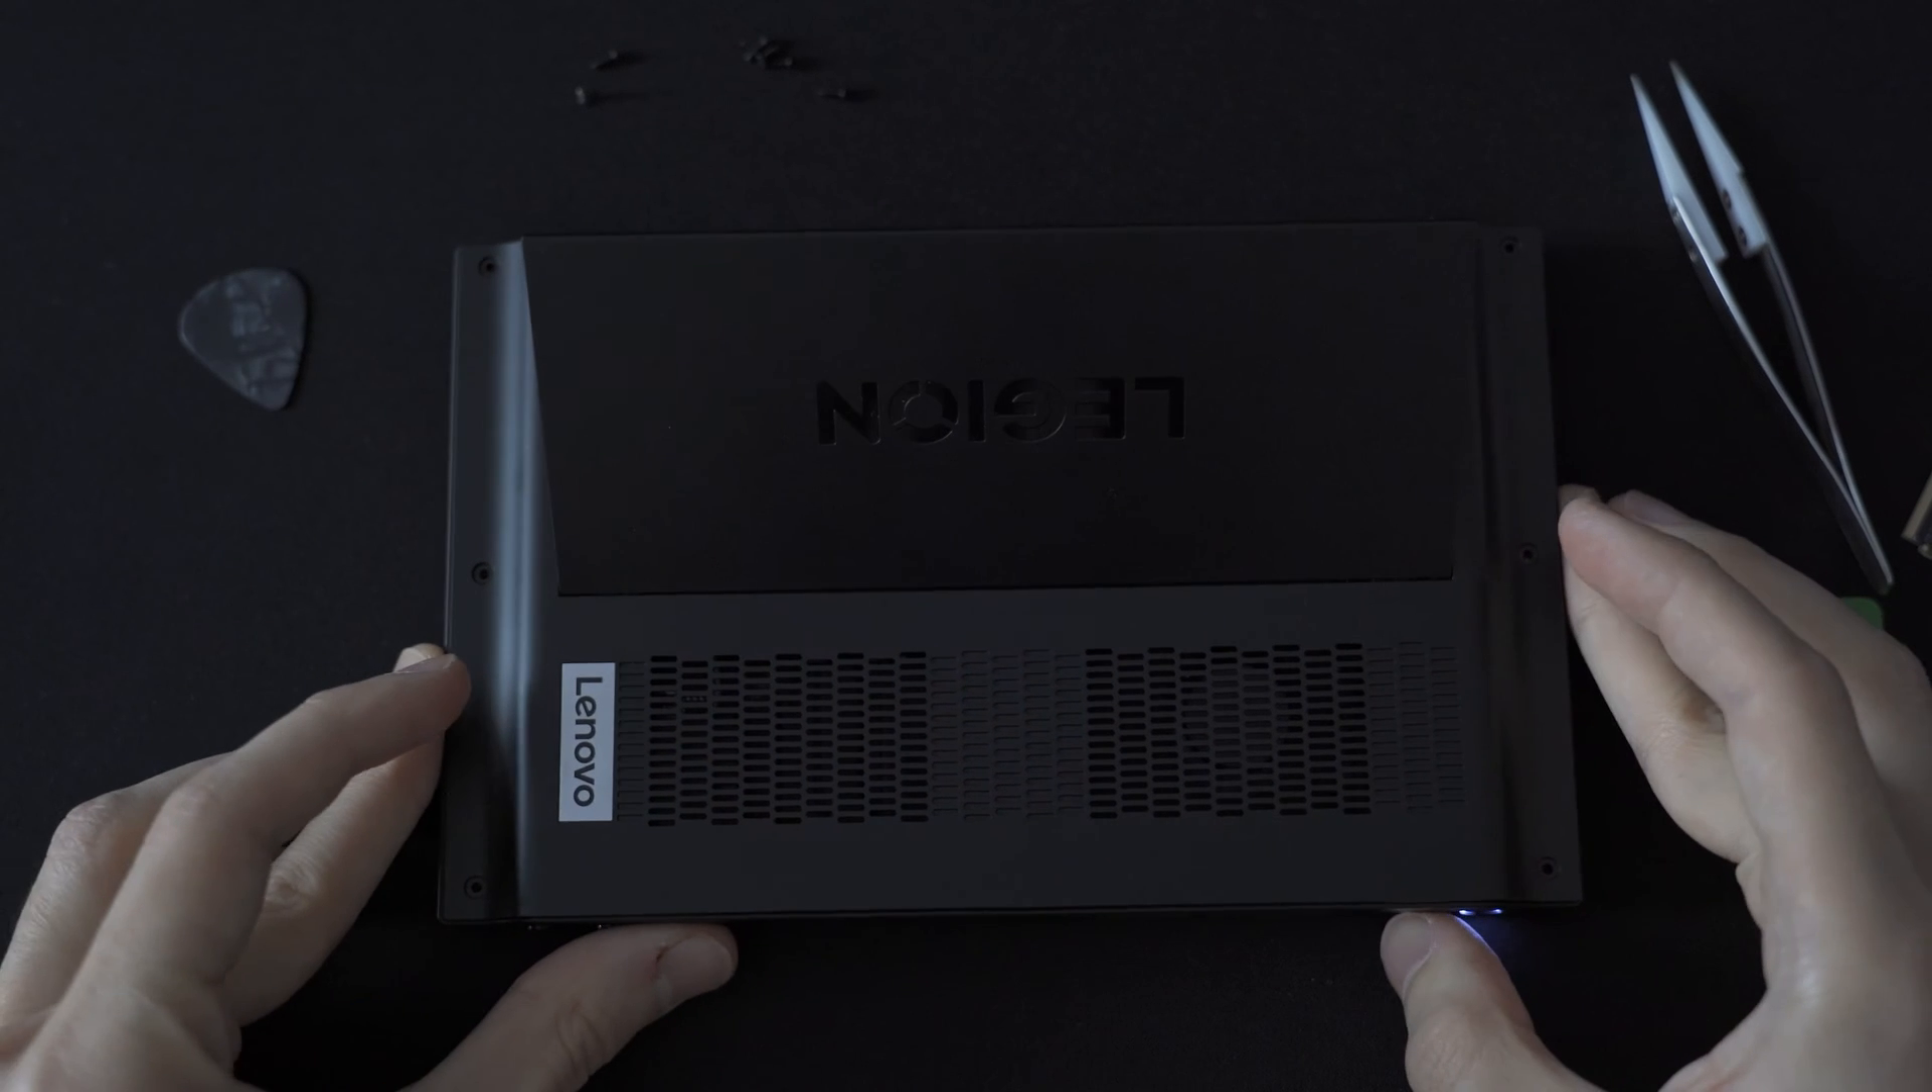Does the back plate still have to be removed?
Yes.